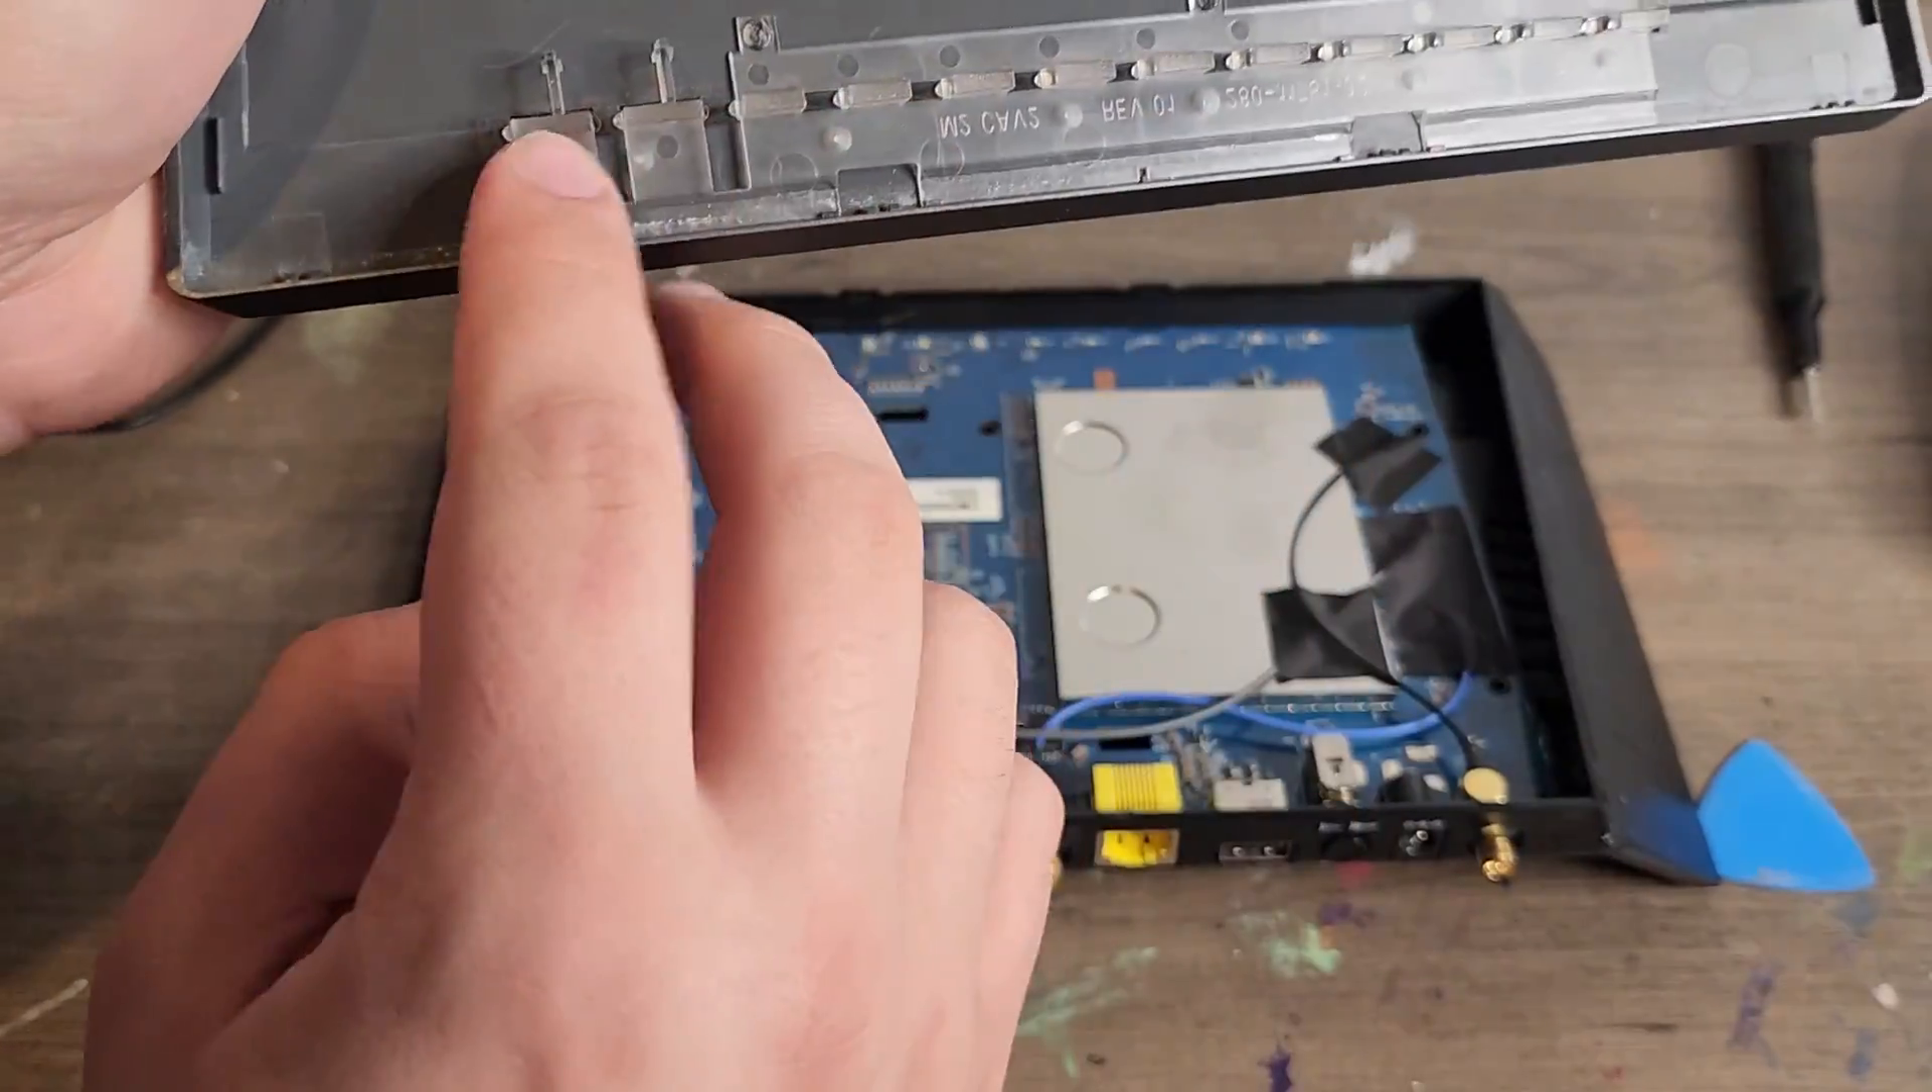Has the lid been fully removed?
Yes.